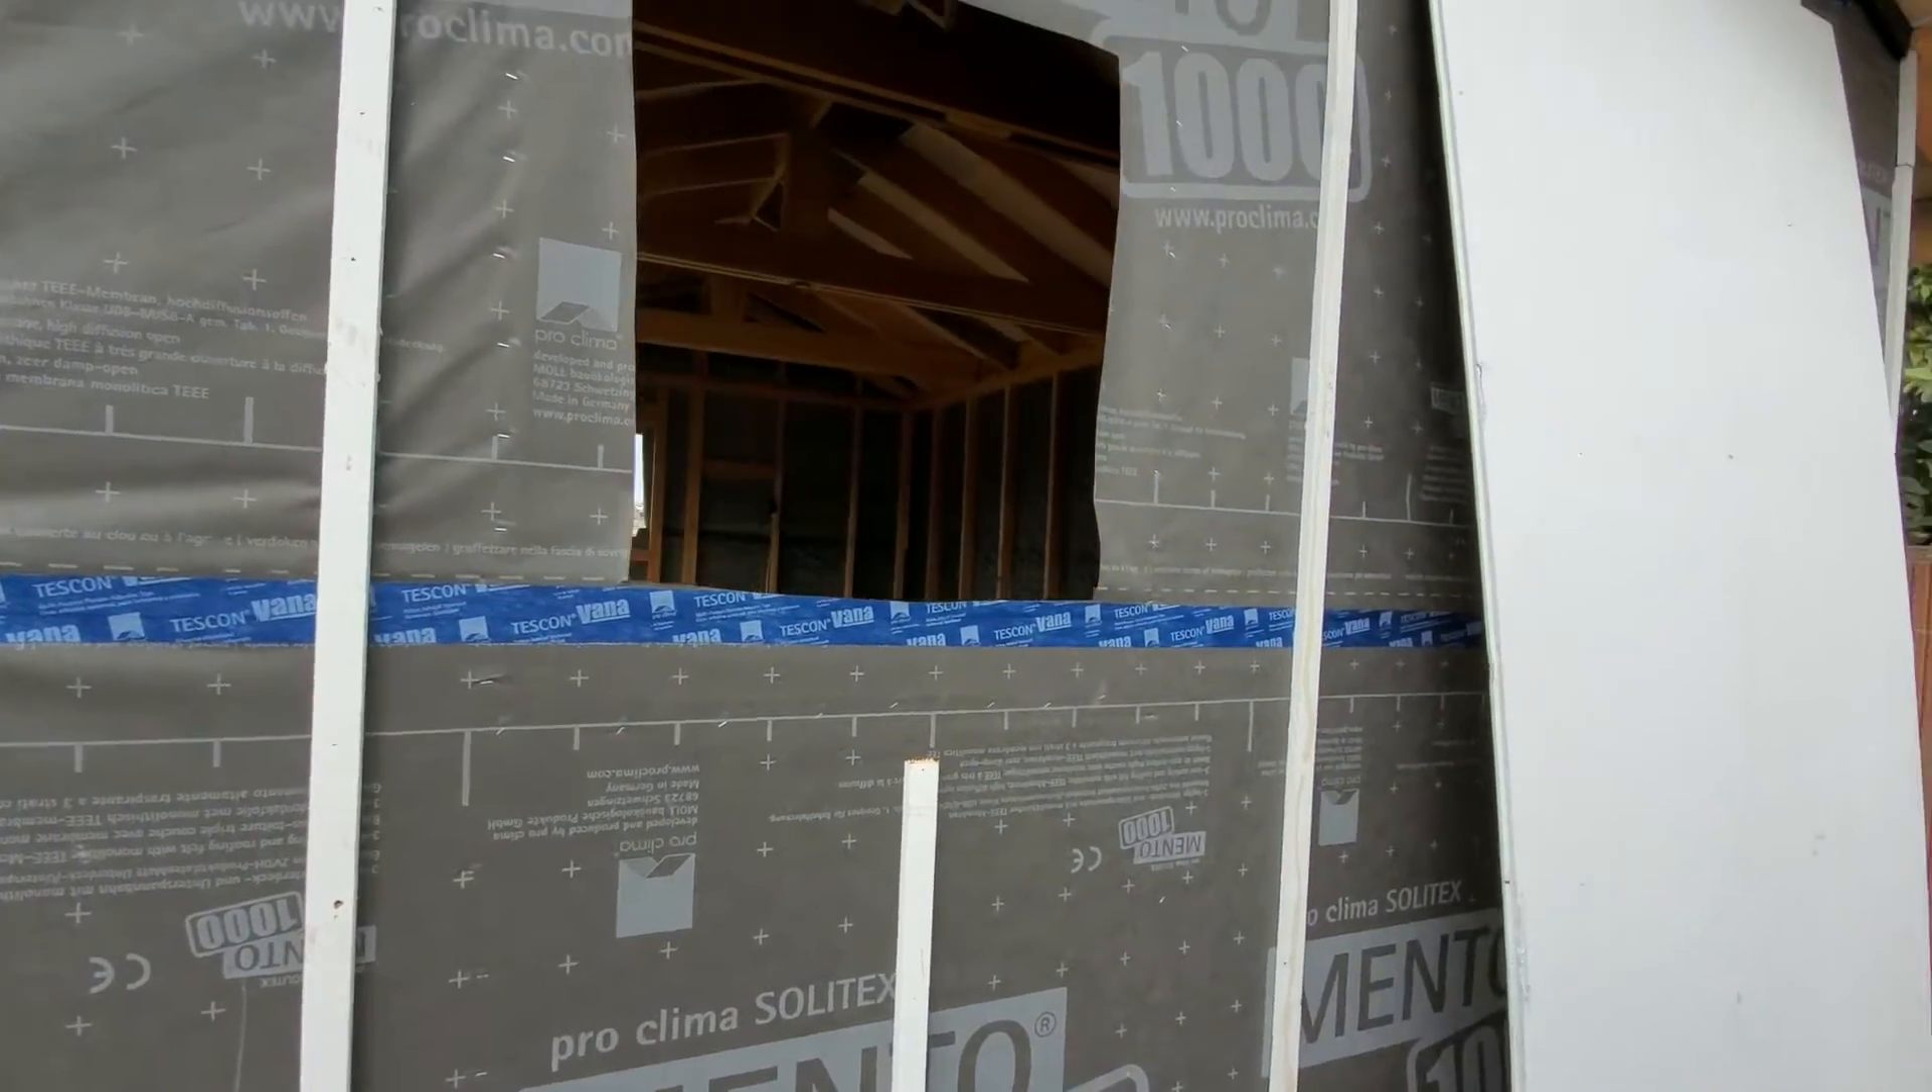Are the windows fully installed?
No.